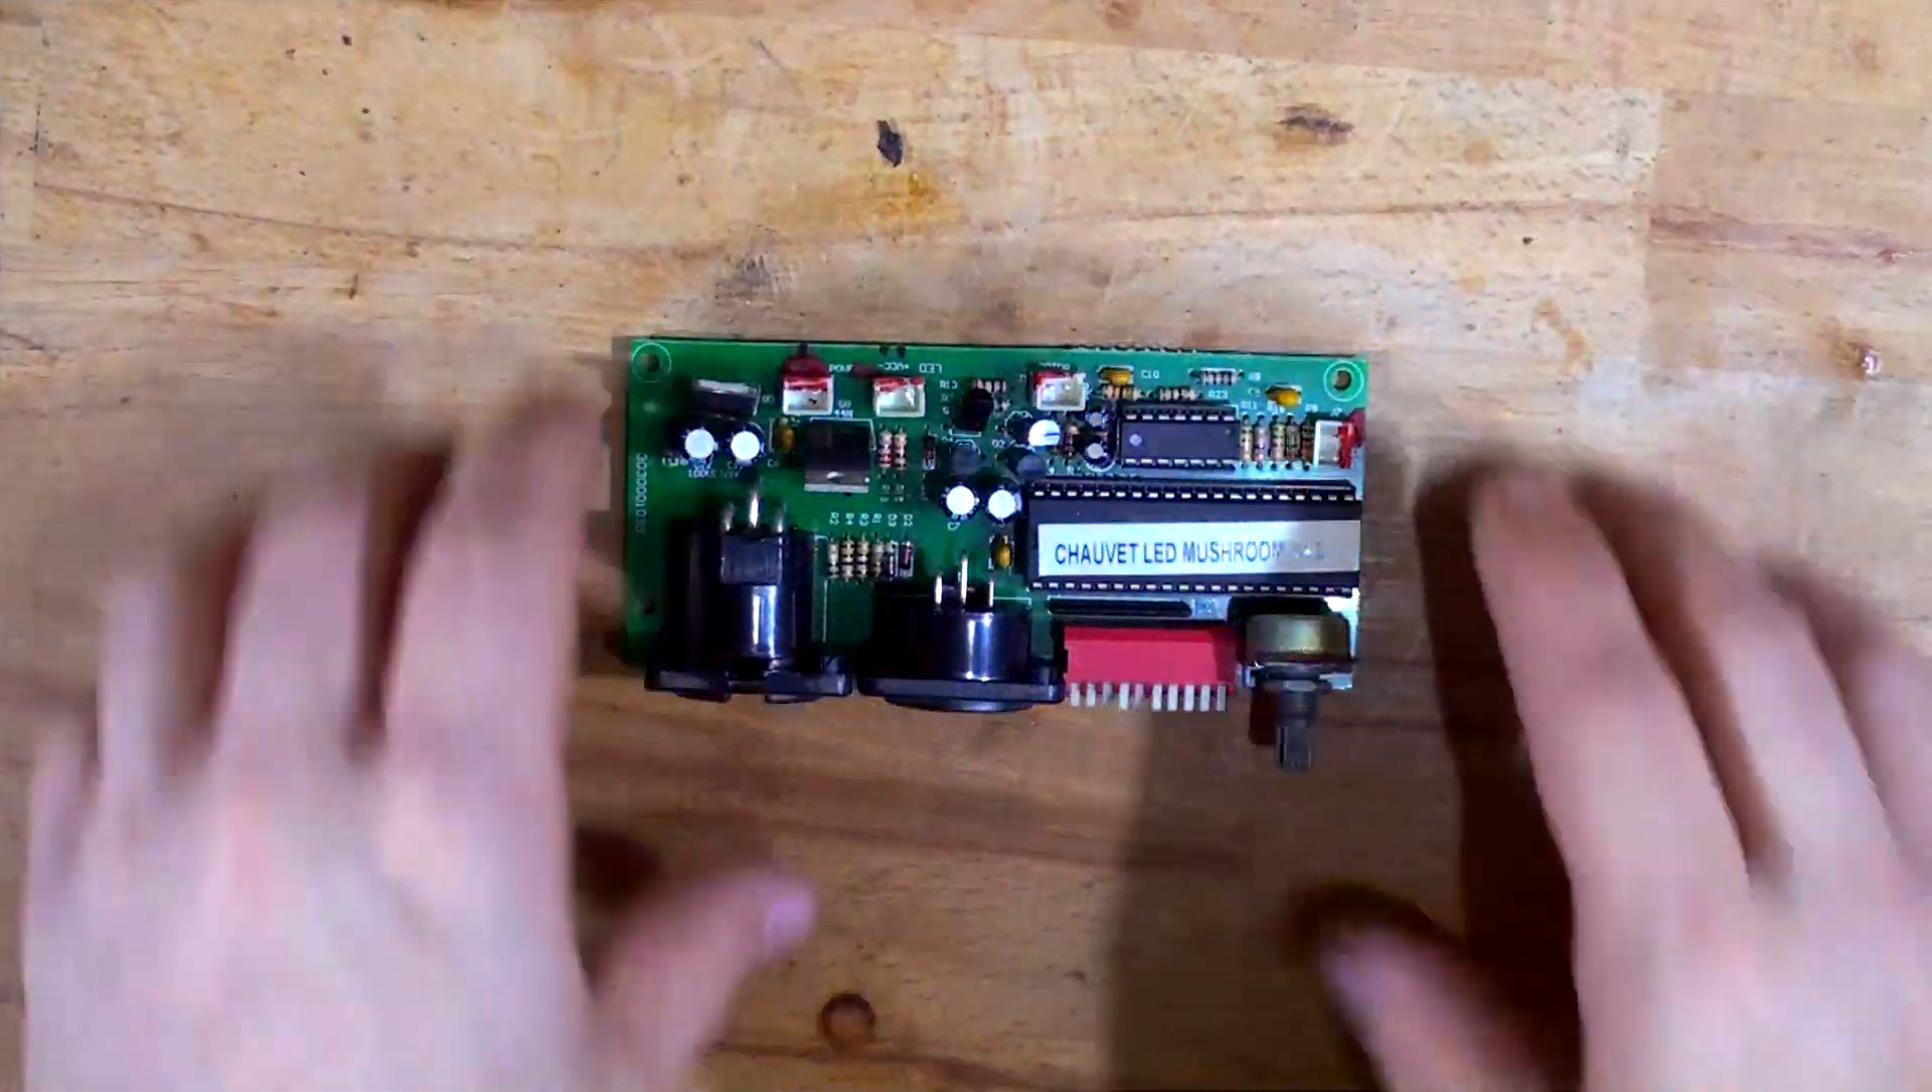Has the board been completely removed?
Yes.